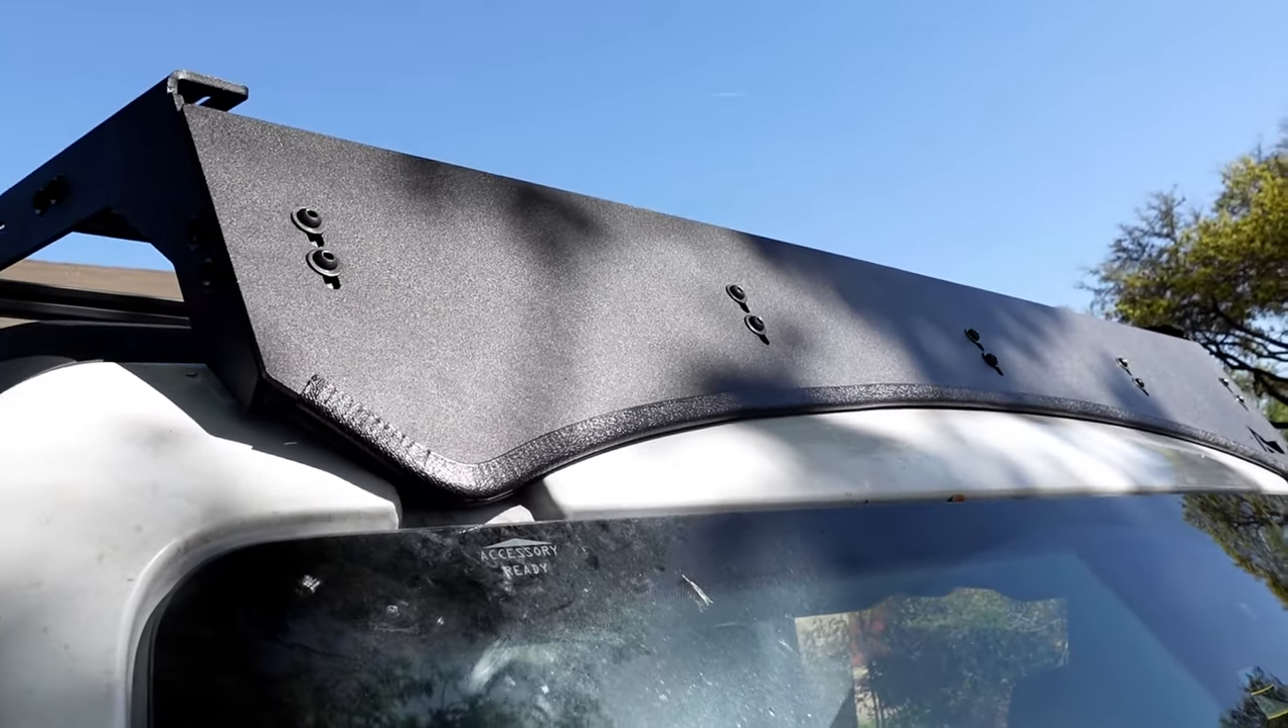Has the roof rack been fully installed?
Yes.